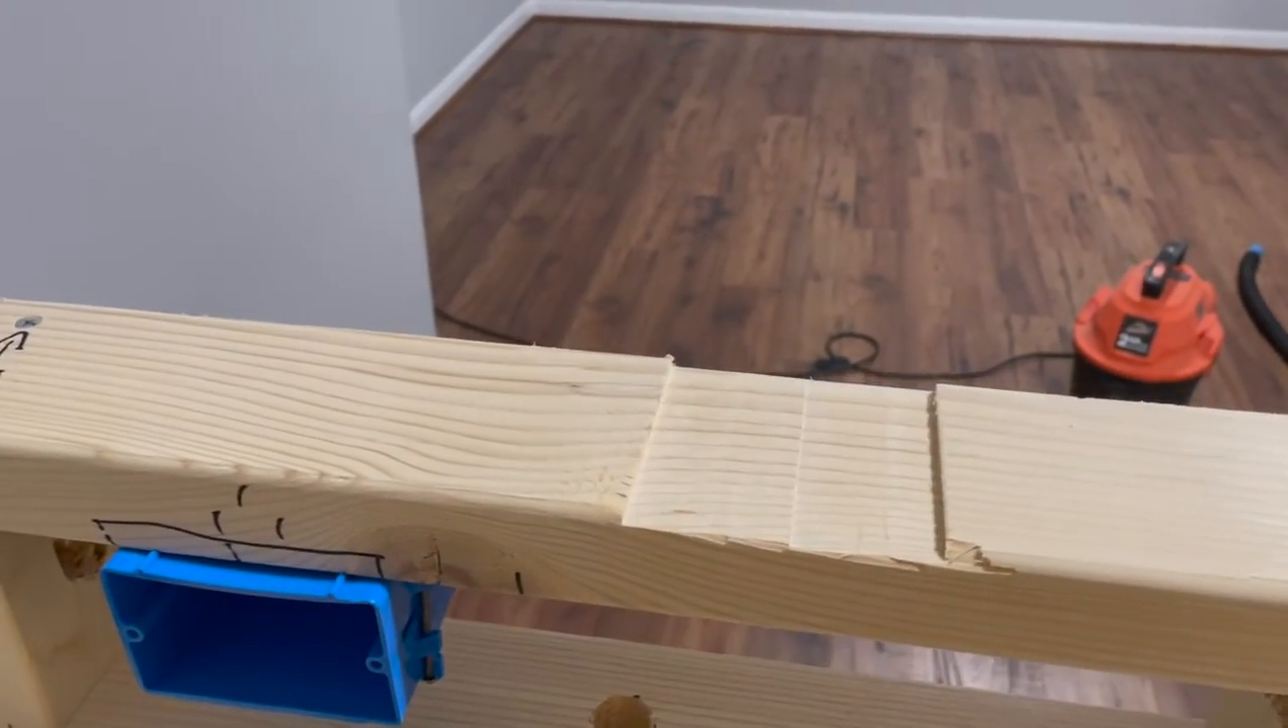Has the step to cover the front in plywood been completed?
No.